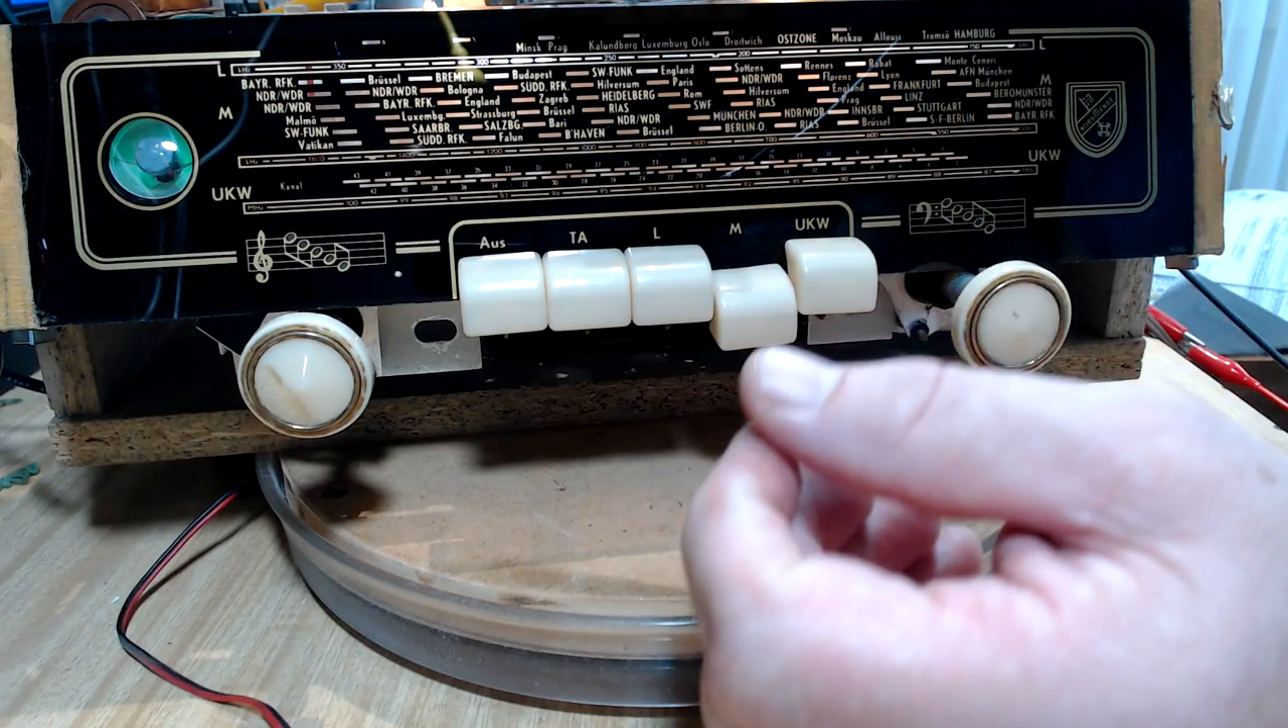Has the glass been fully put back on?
Yes.